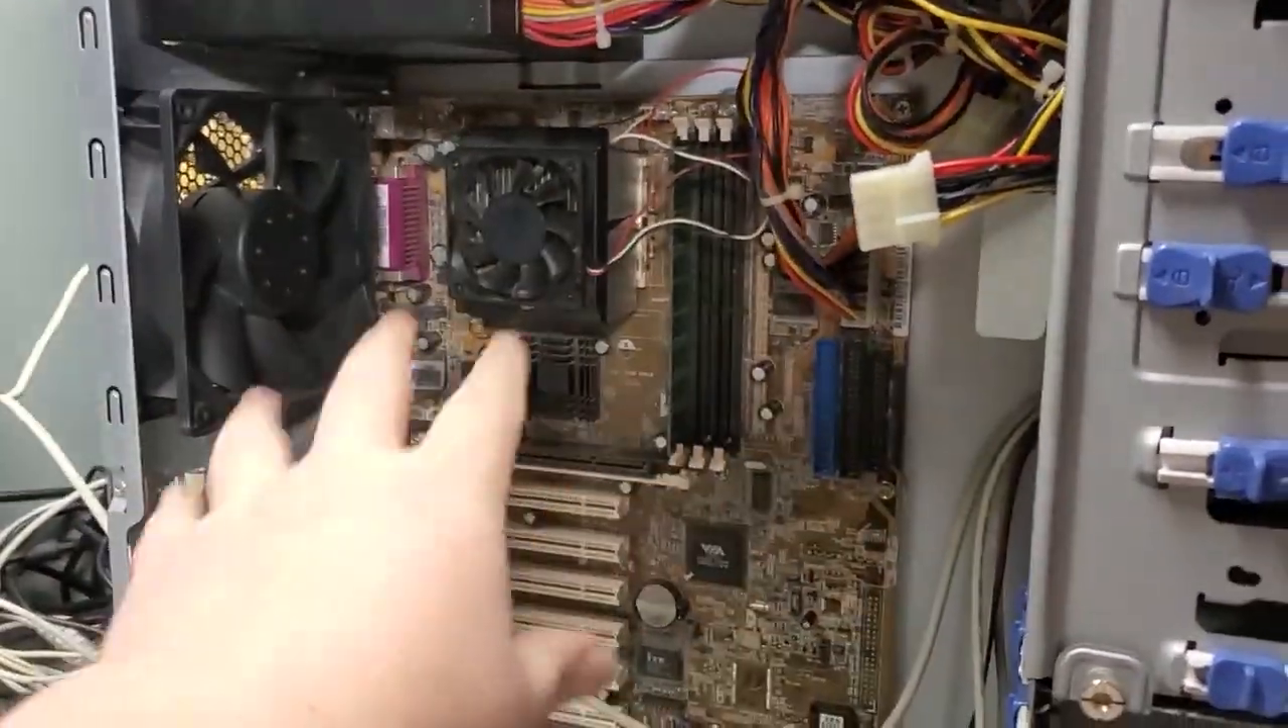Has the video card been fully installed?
No.